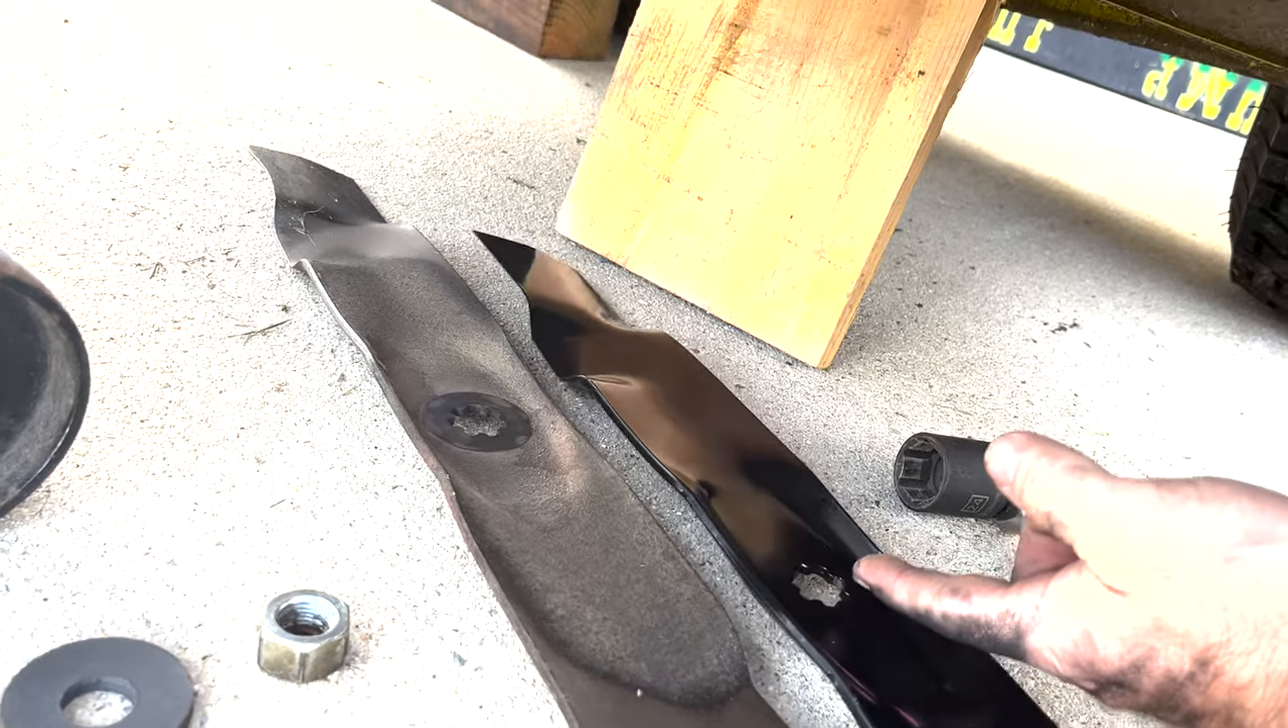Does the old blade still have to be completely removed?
No.